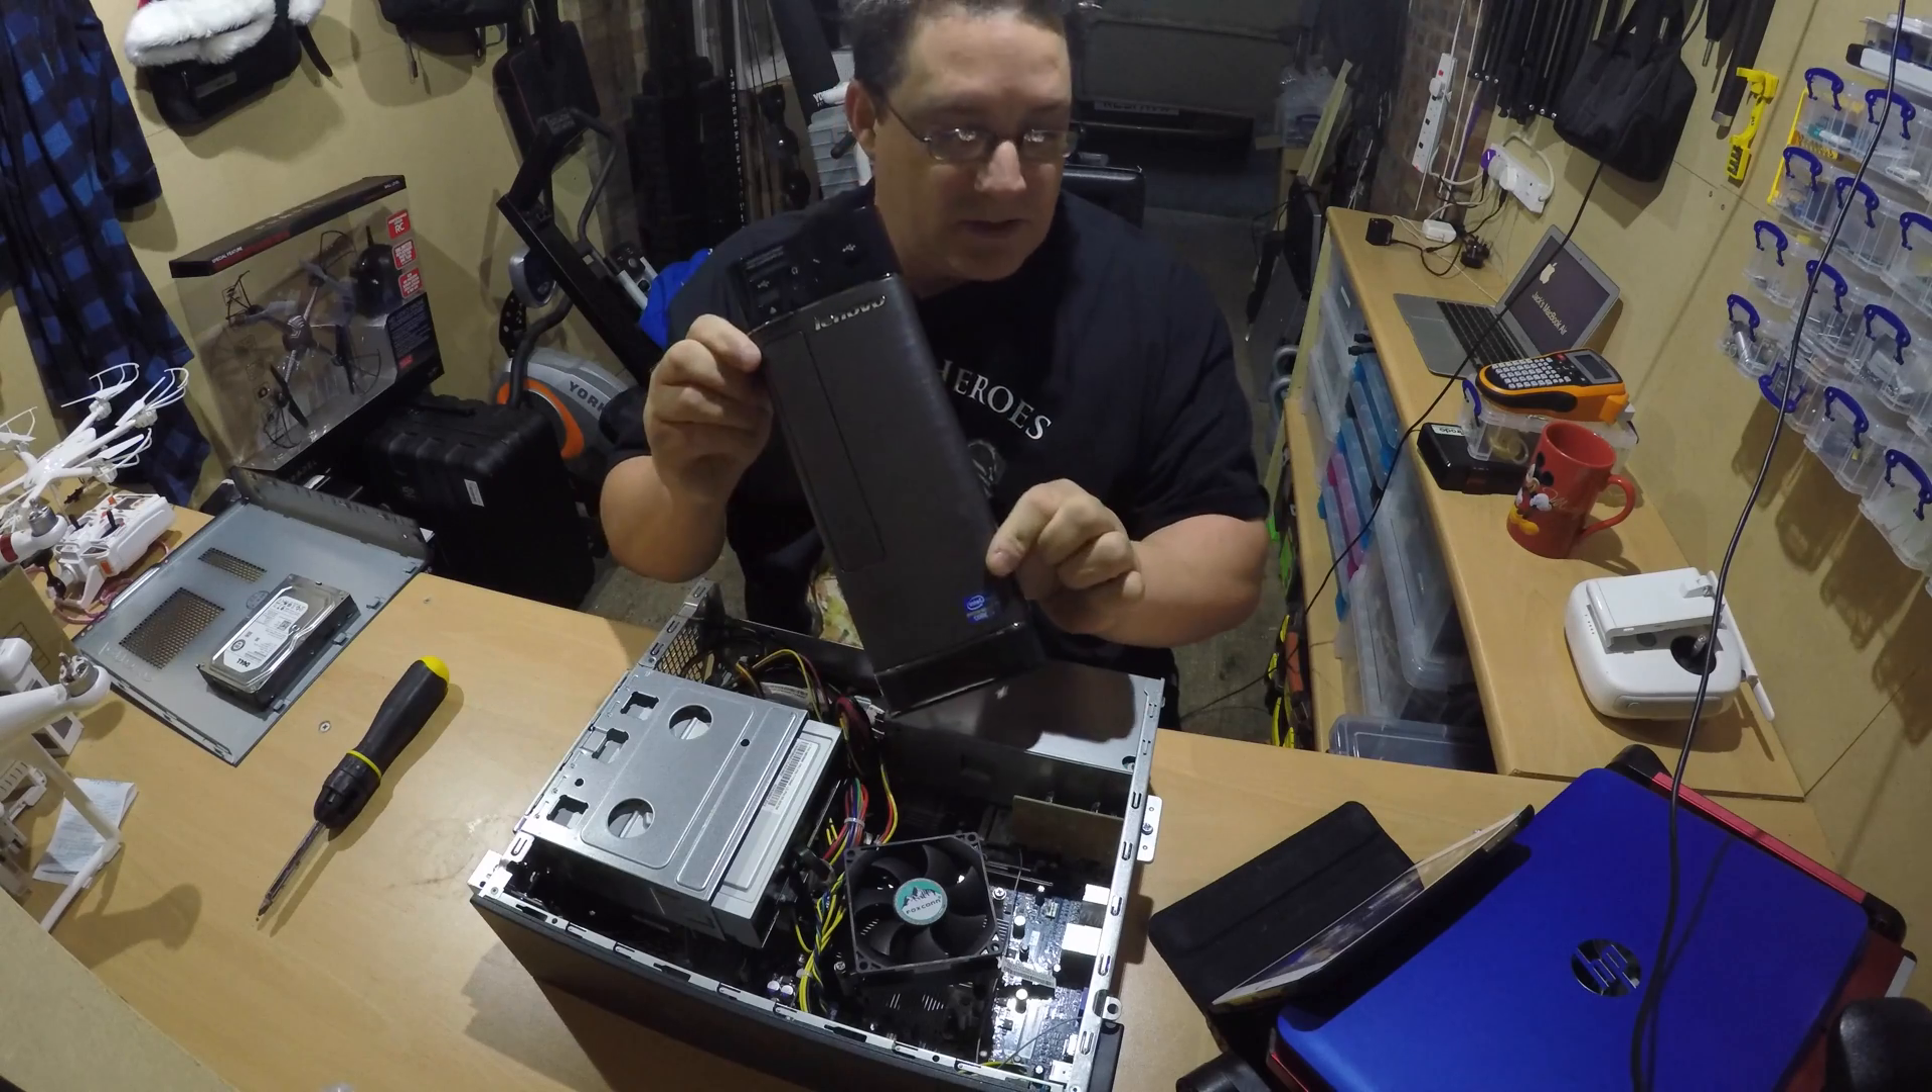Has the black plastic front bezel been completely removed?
Yes.